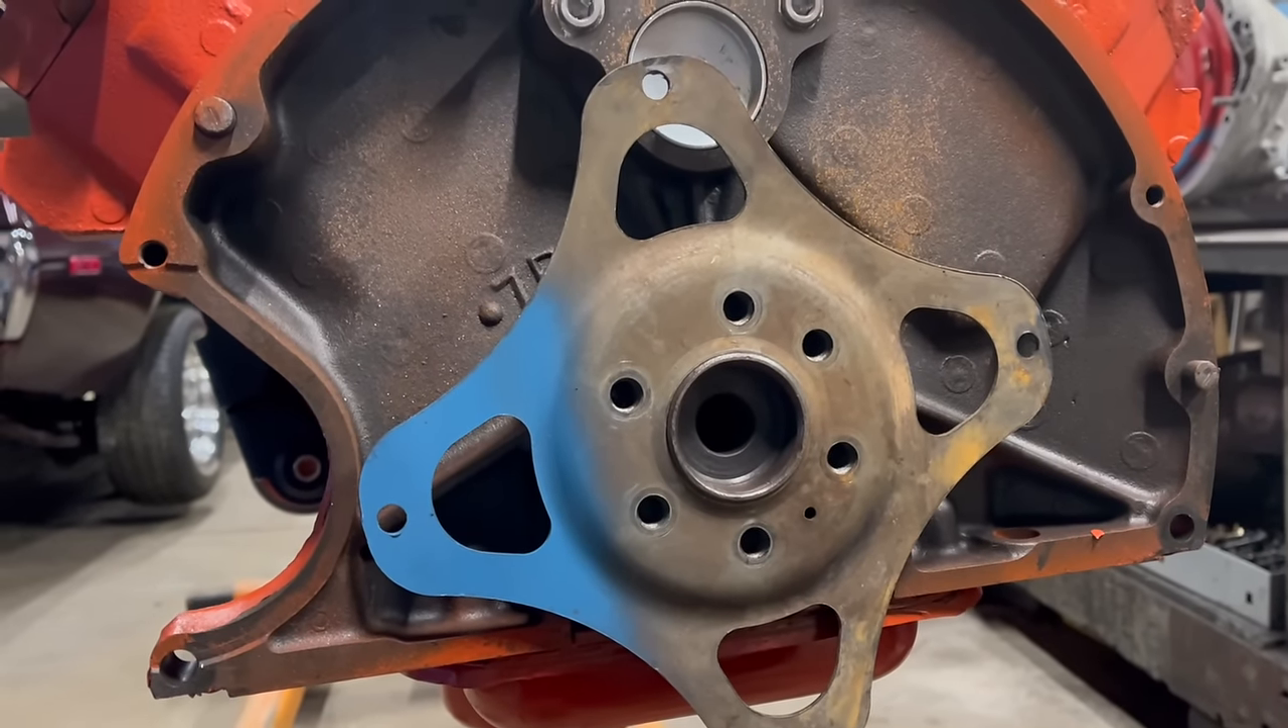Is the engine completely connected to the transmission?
No.